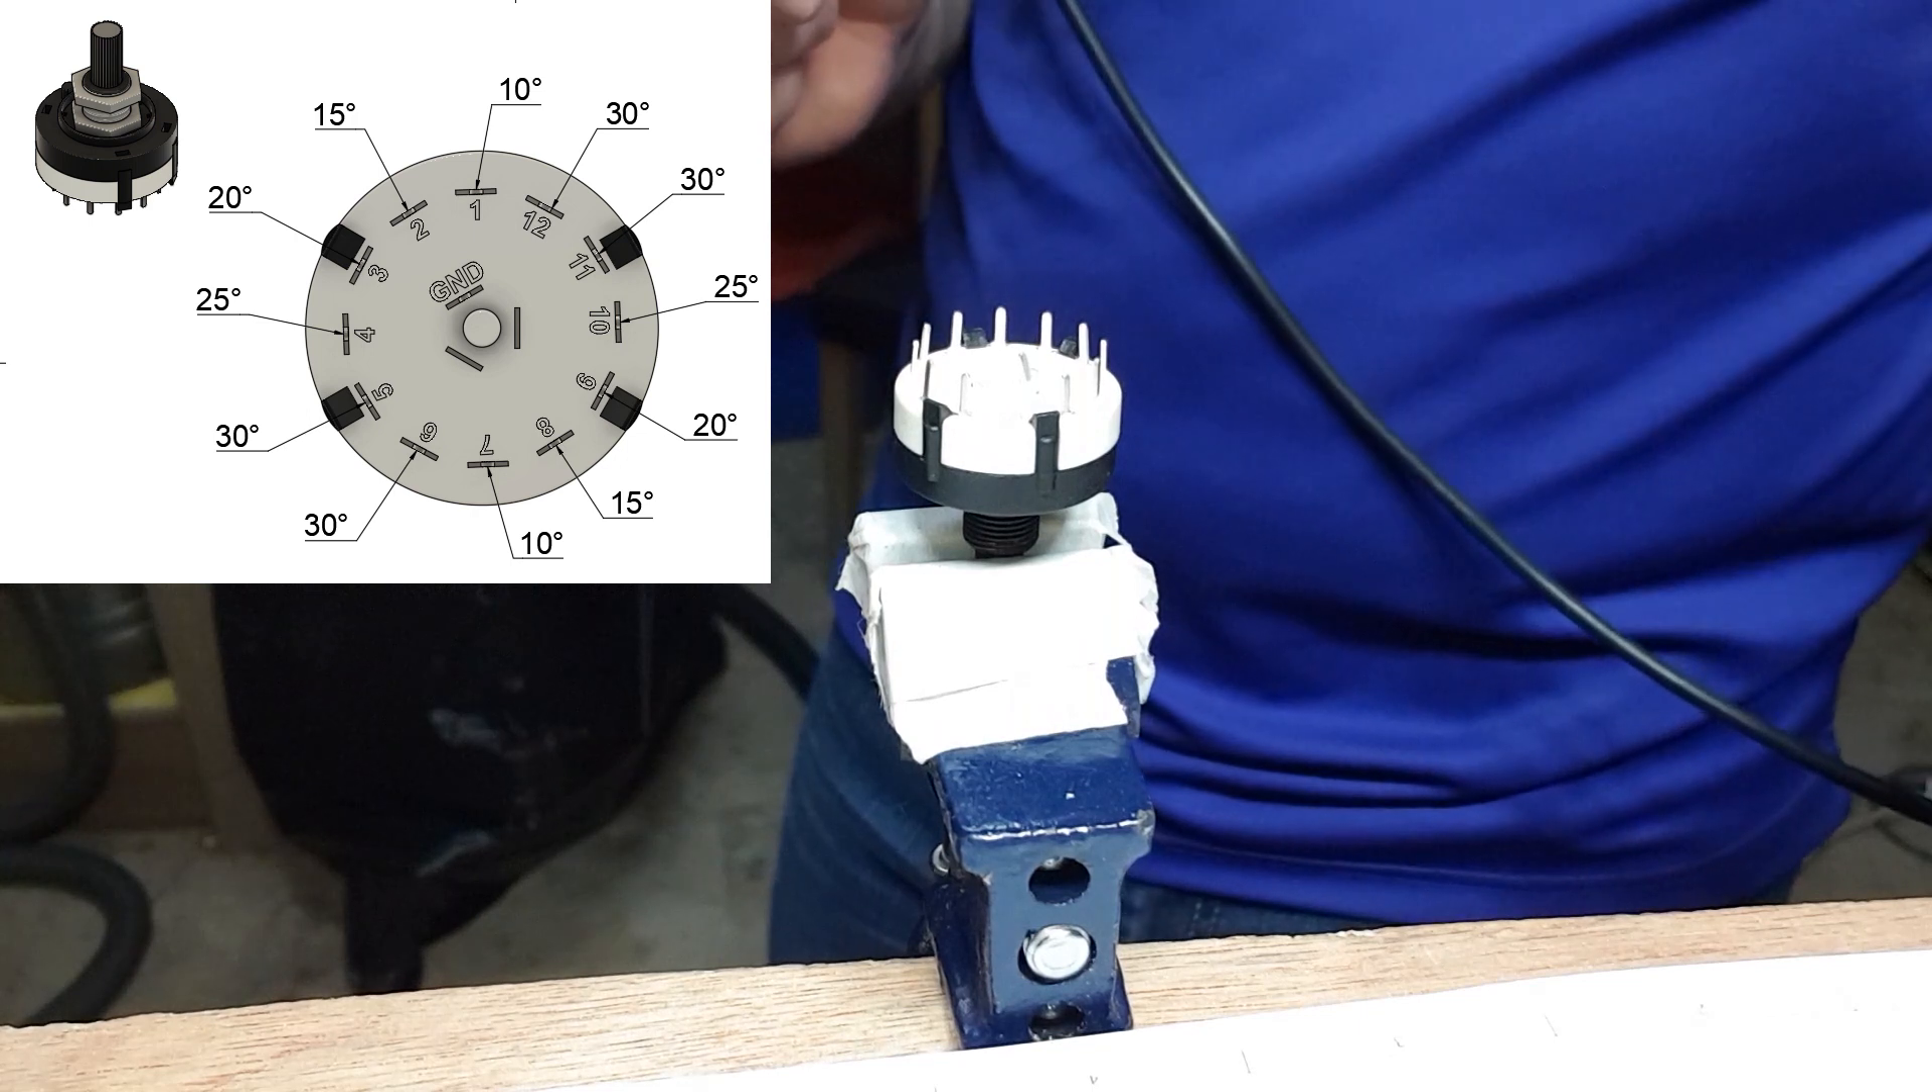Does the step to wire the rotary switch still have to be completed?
Yes.